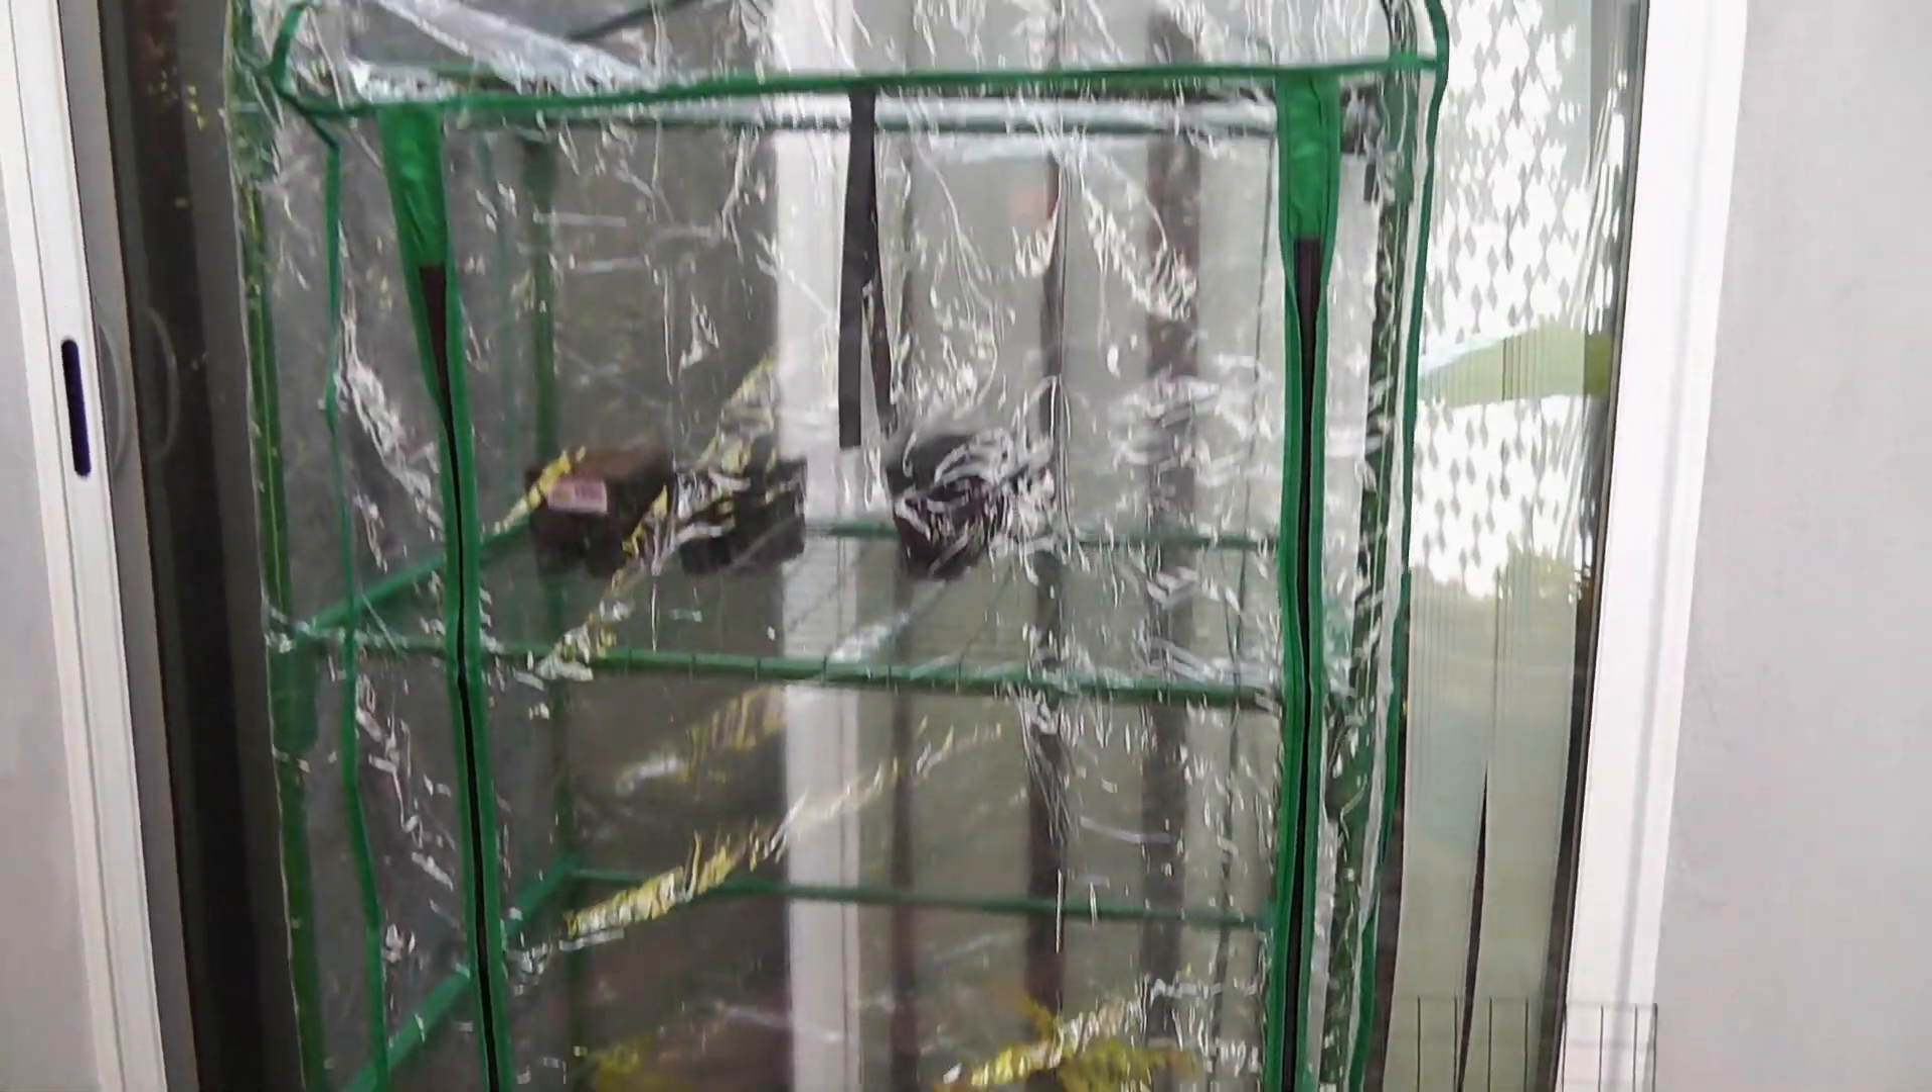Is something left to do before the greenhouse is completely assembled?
No.